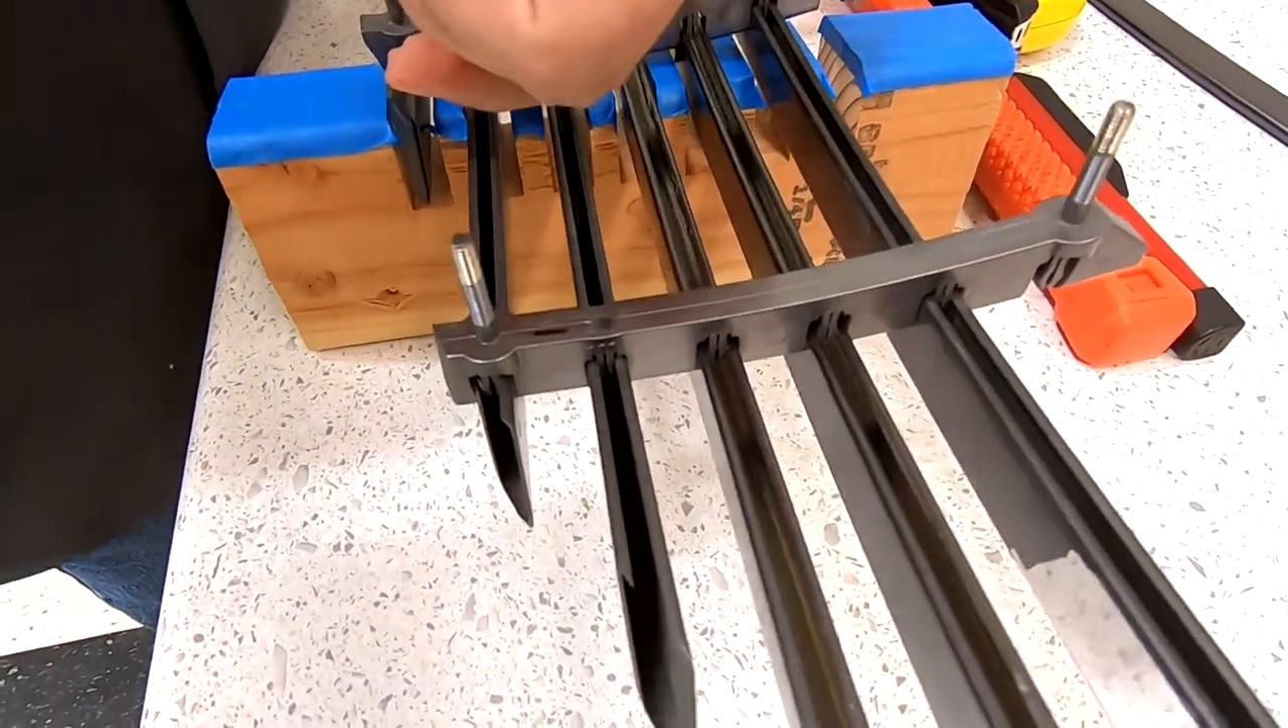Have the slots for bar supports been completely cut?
Yes.